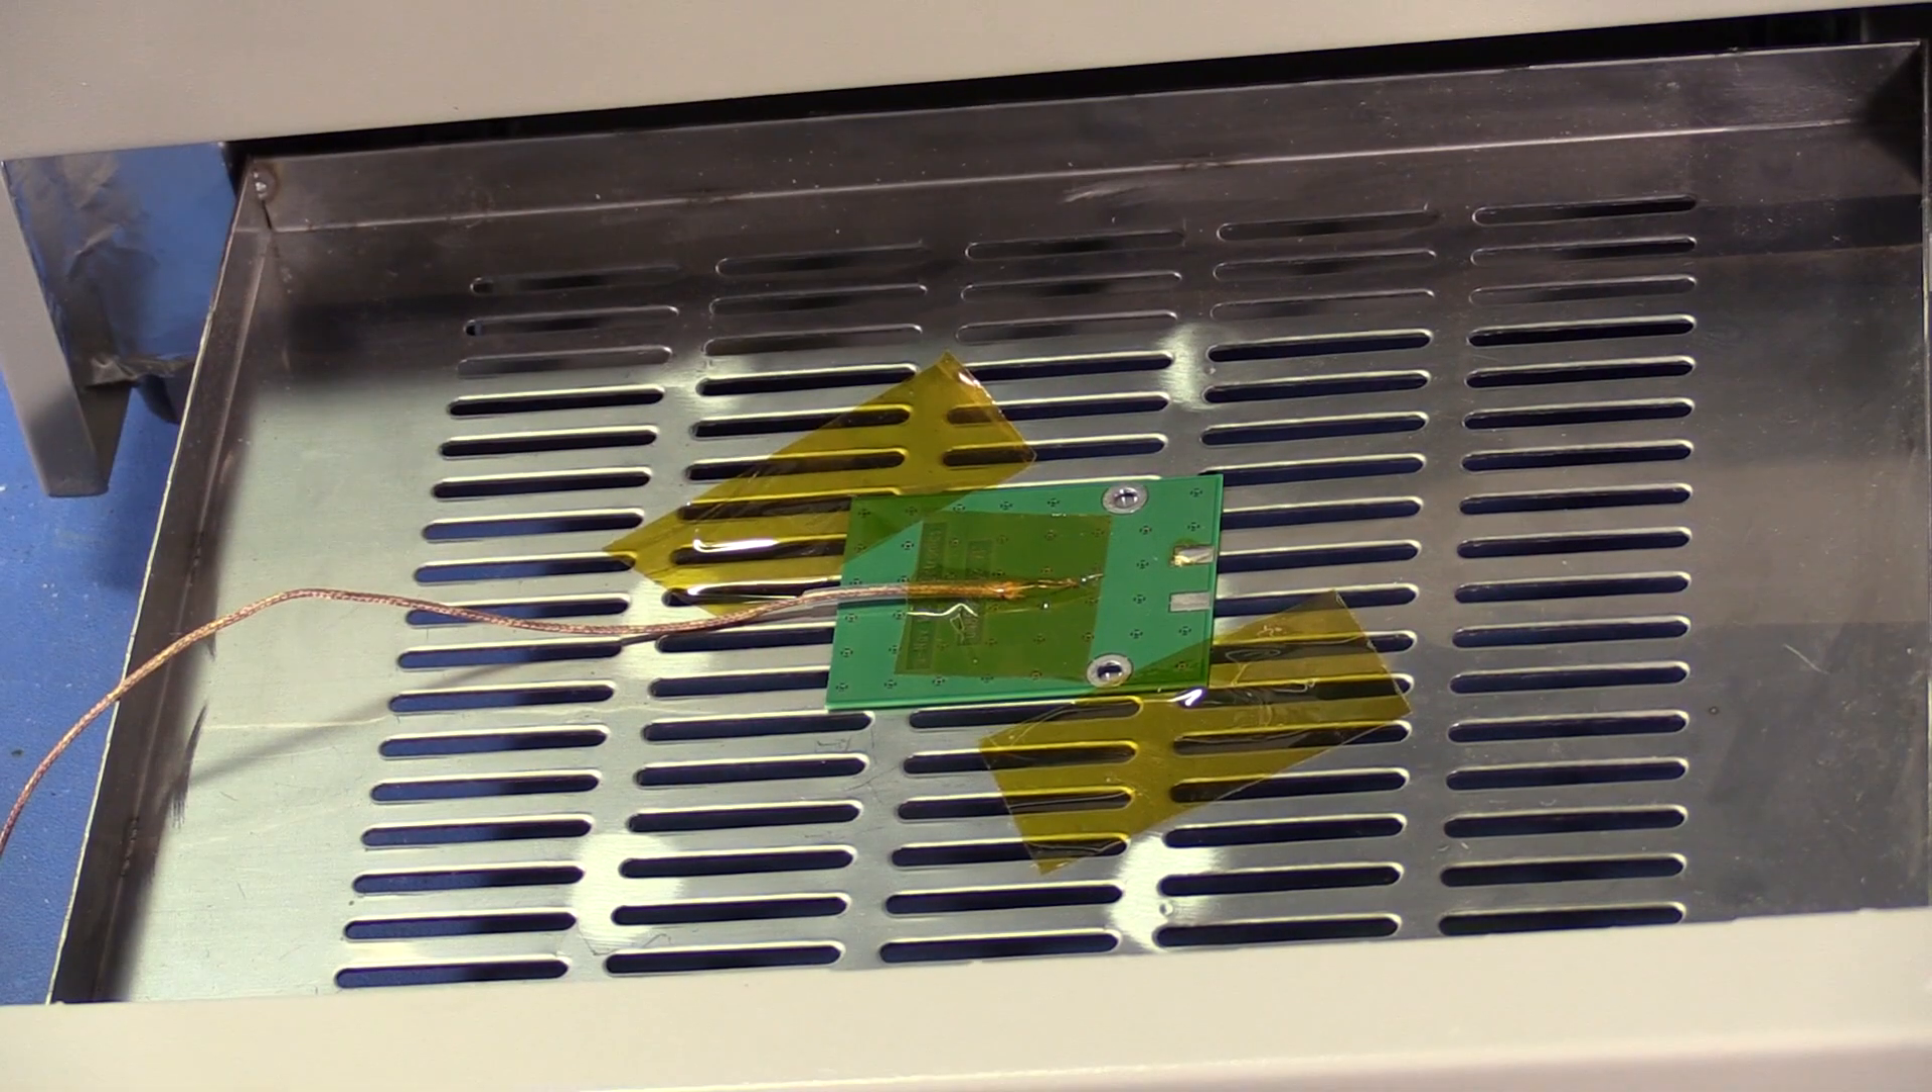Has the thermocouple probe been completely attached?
Yes.